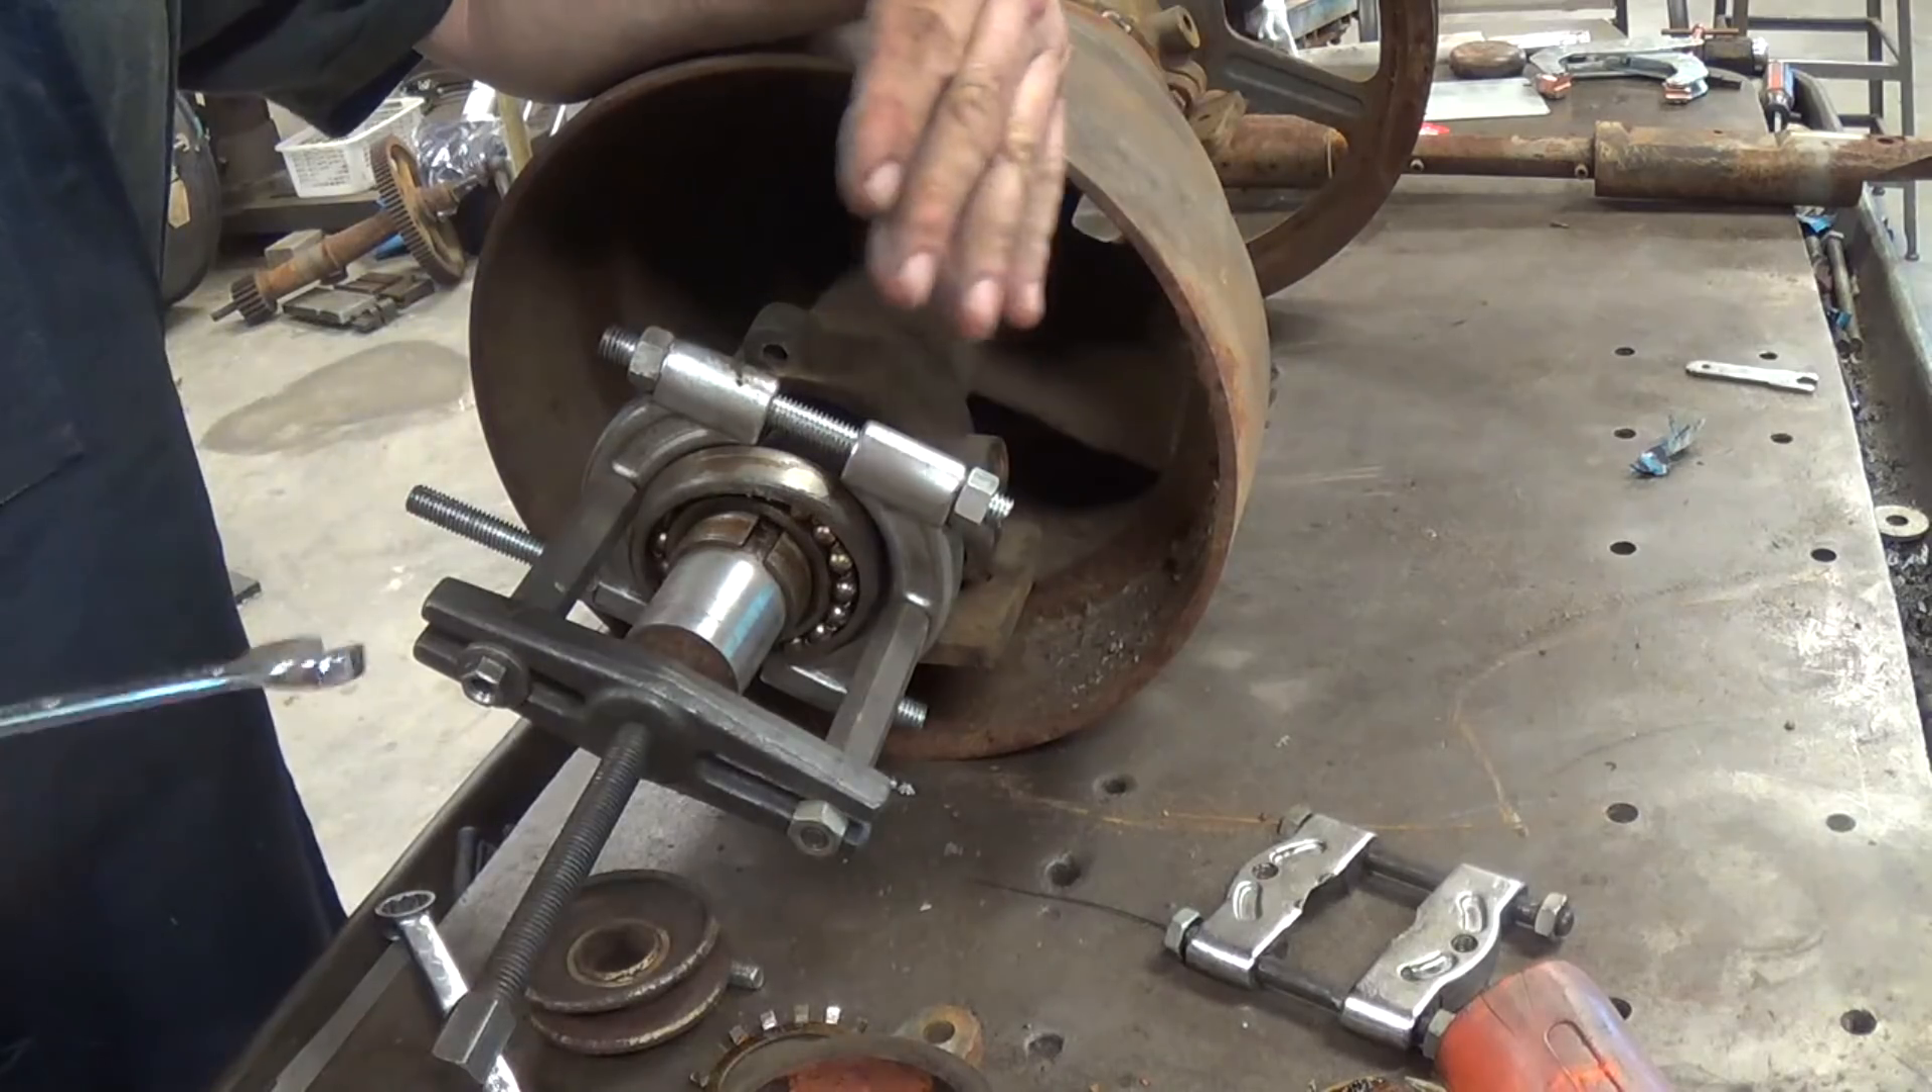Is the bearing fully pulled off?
No.